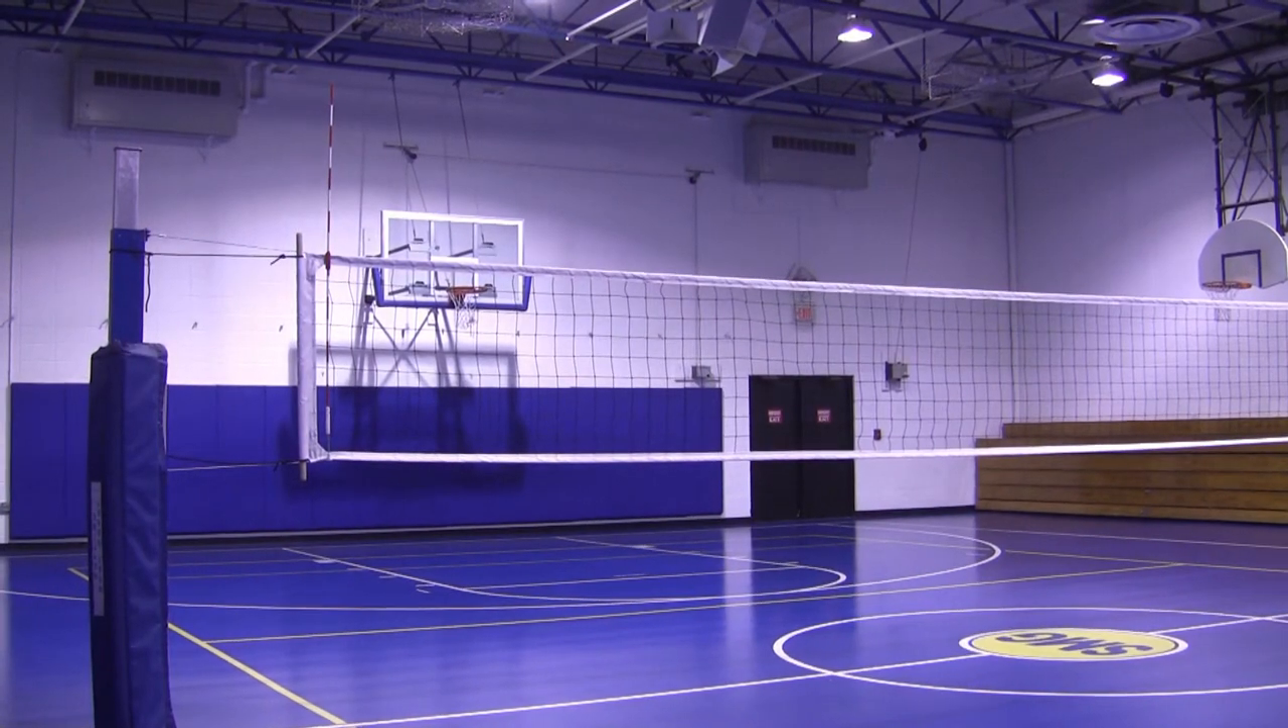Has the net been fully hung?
Yes.